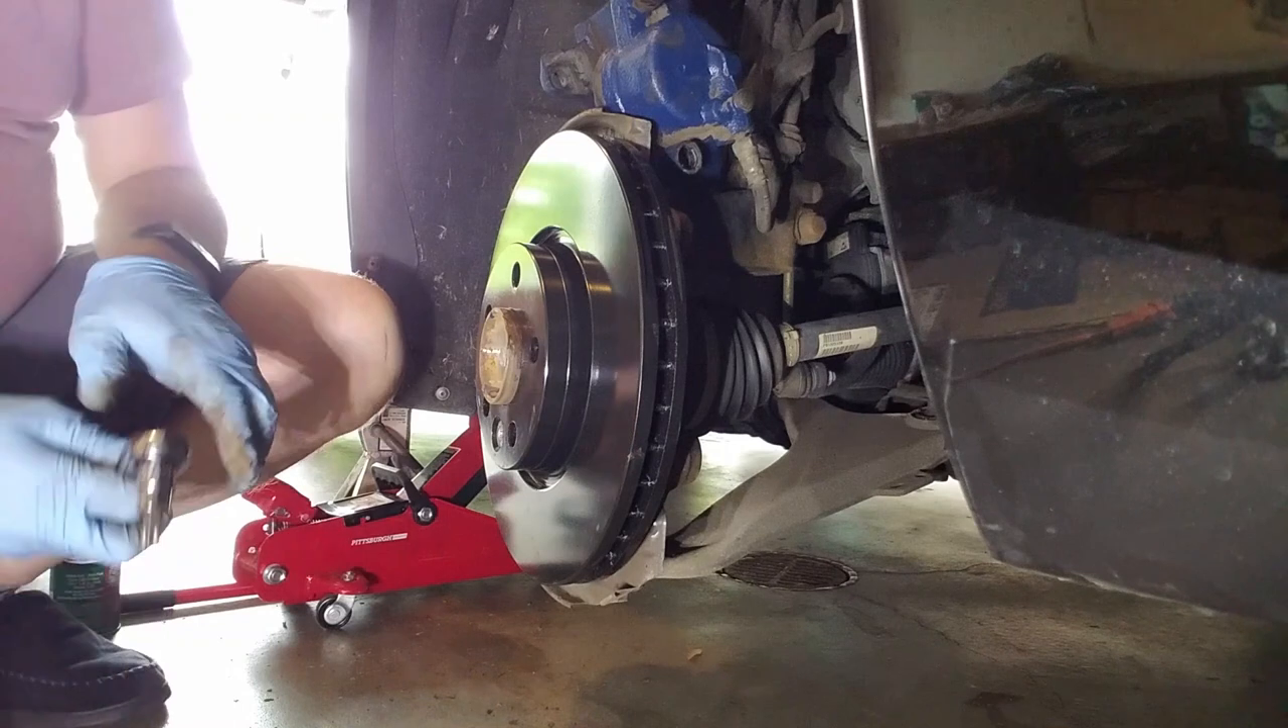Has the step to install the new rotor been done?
Yes.